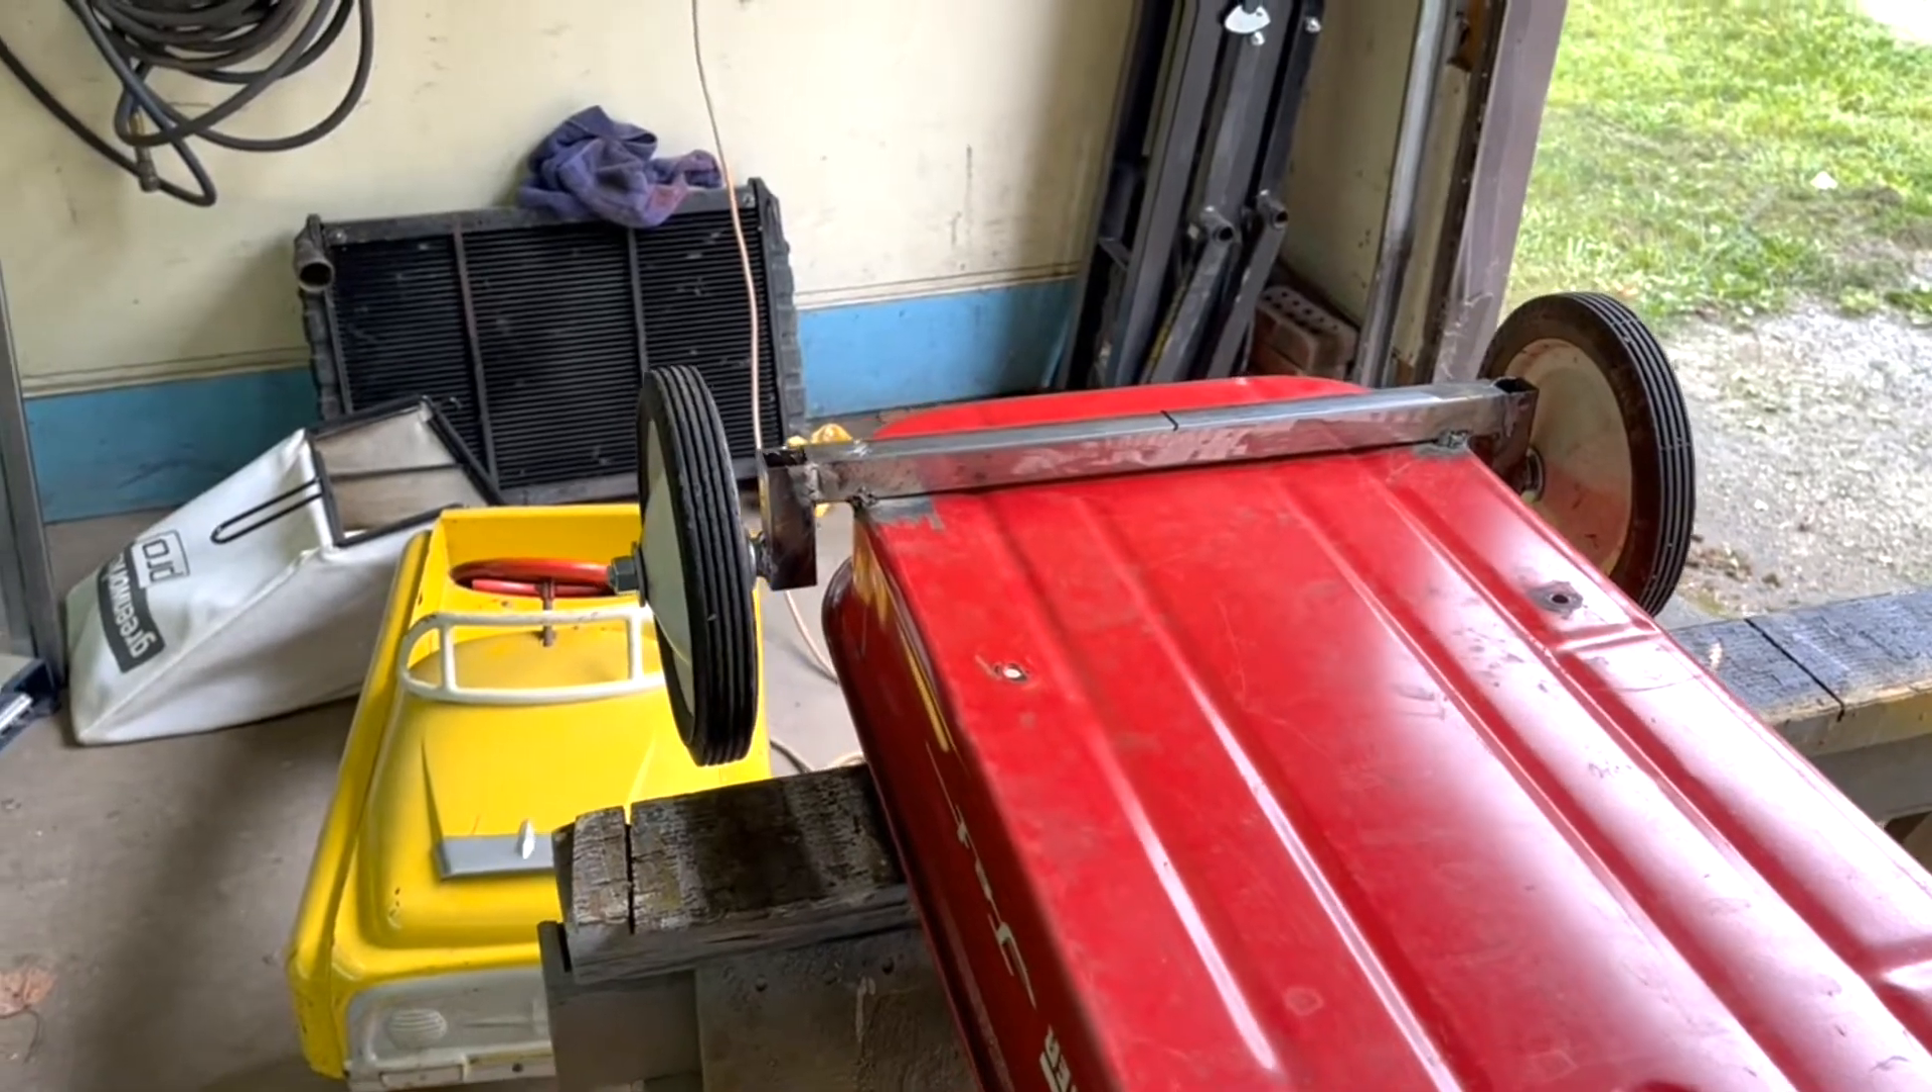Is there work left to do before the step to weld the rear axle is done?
No.